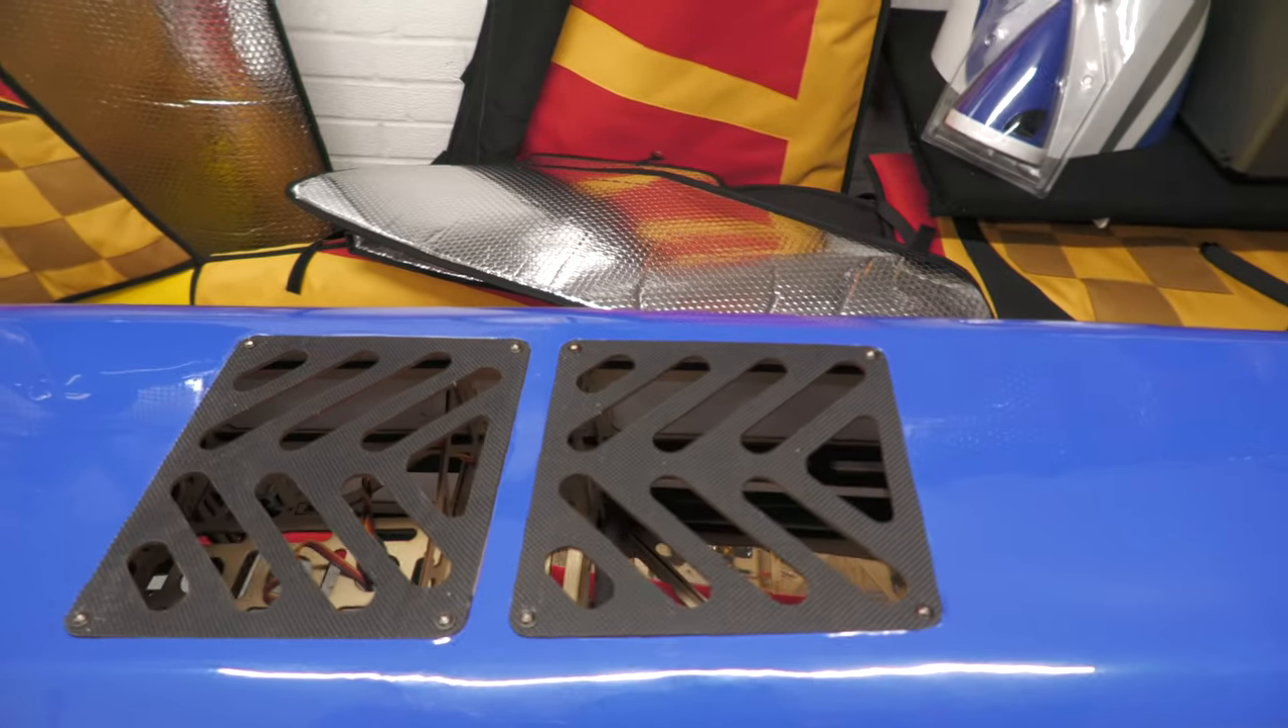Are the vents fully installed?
Yes.